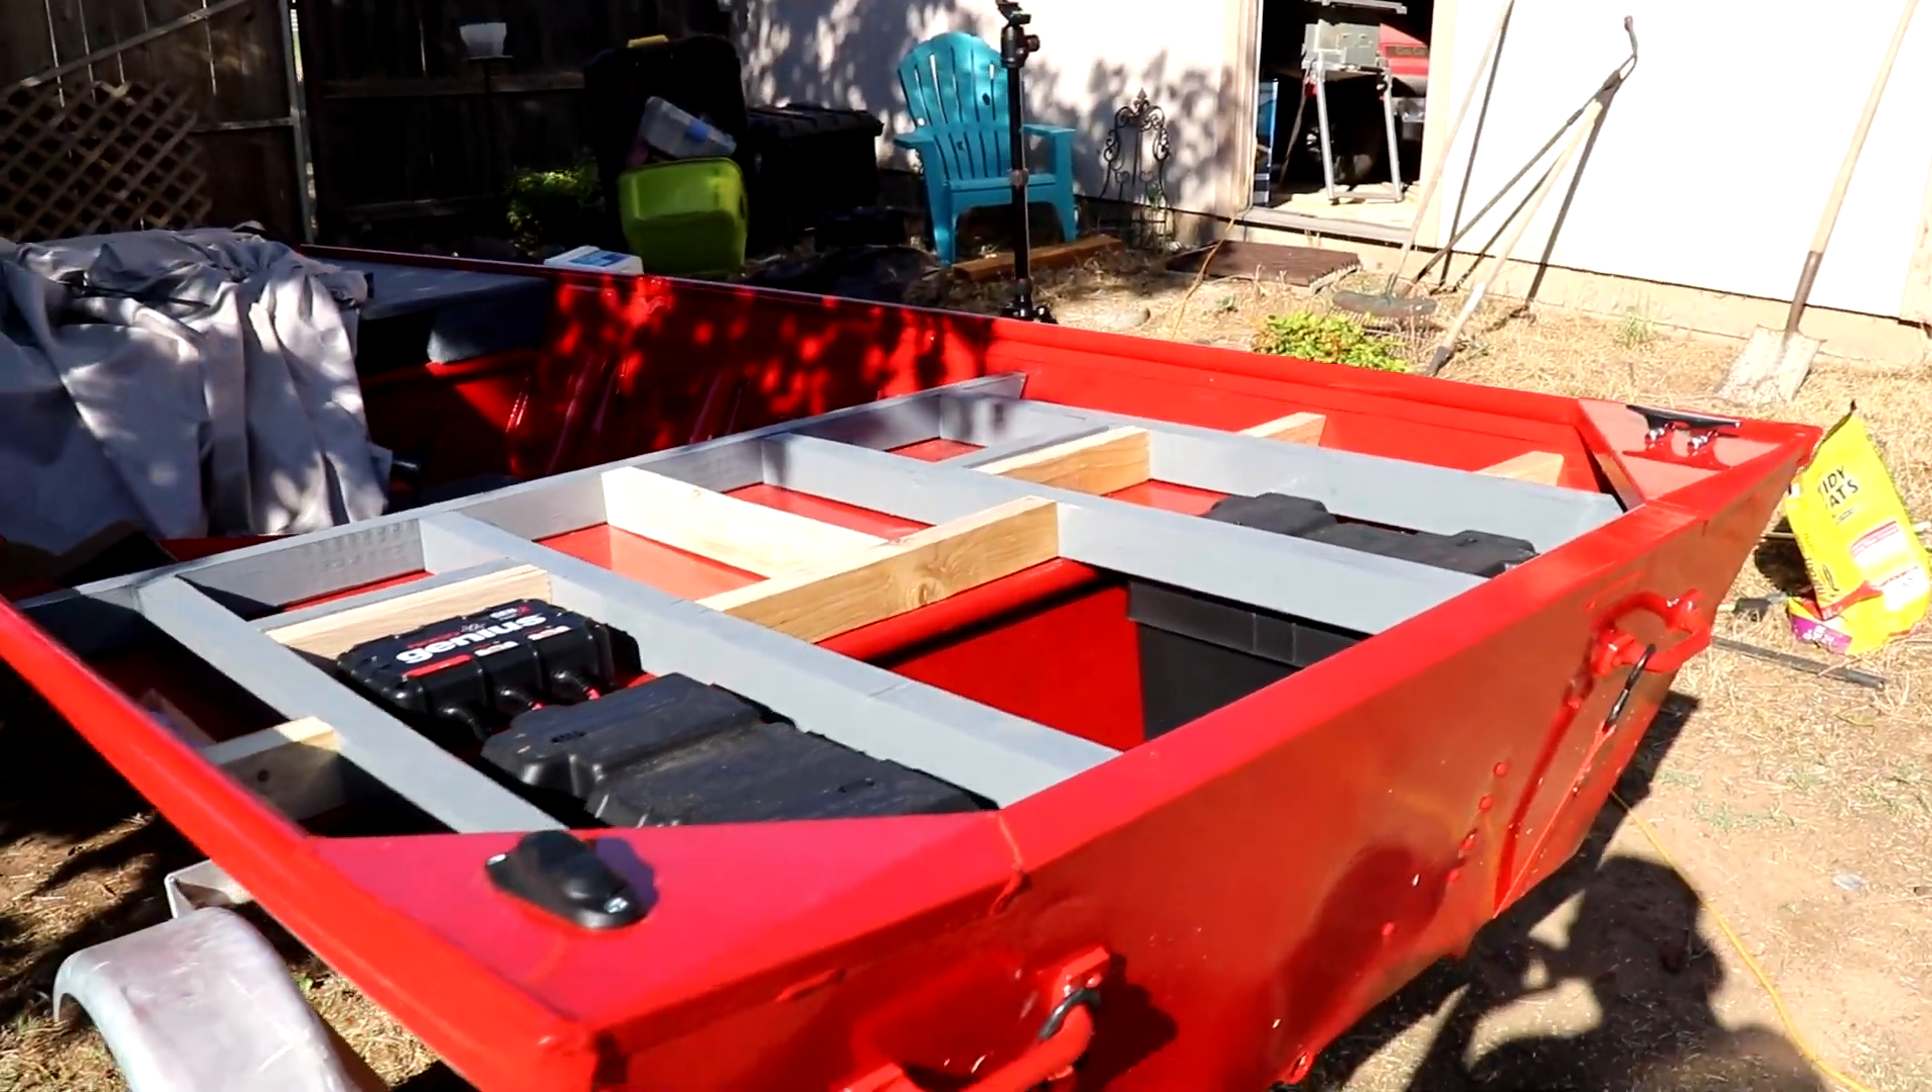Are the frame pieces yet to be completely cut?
No.